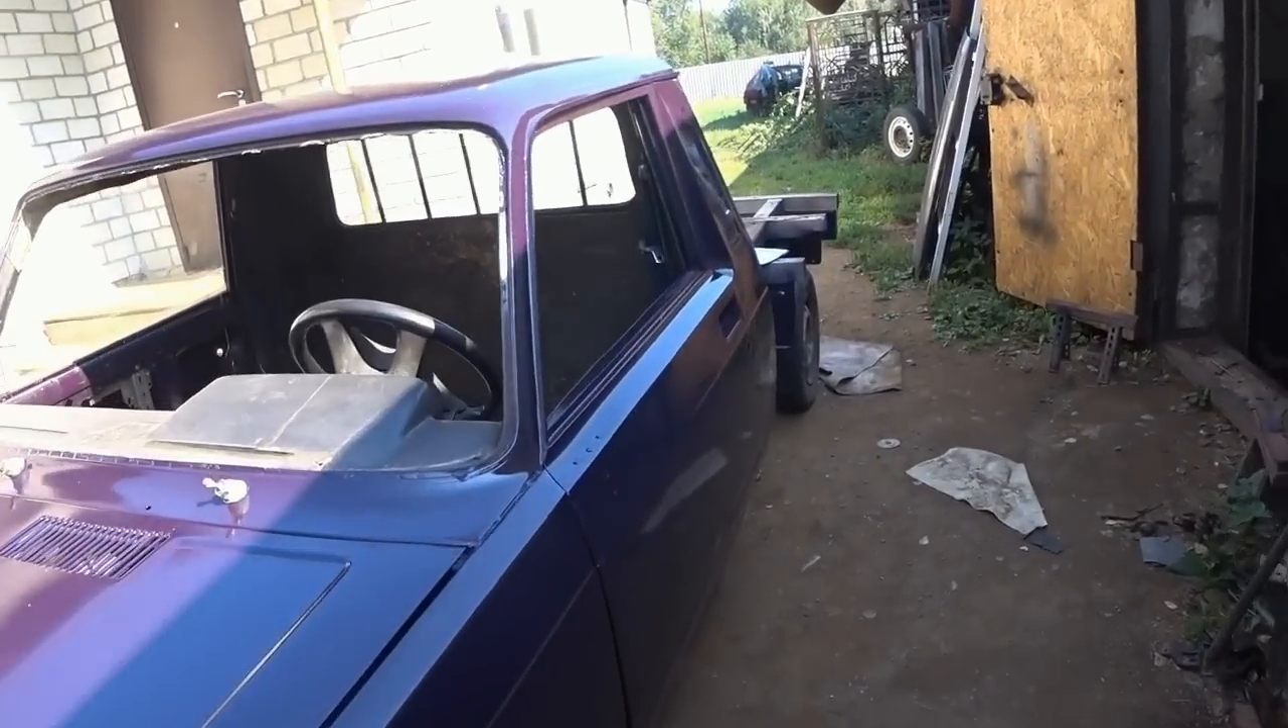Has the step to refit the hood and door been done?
Yes.